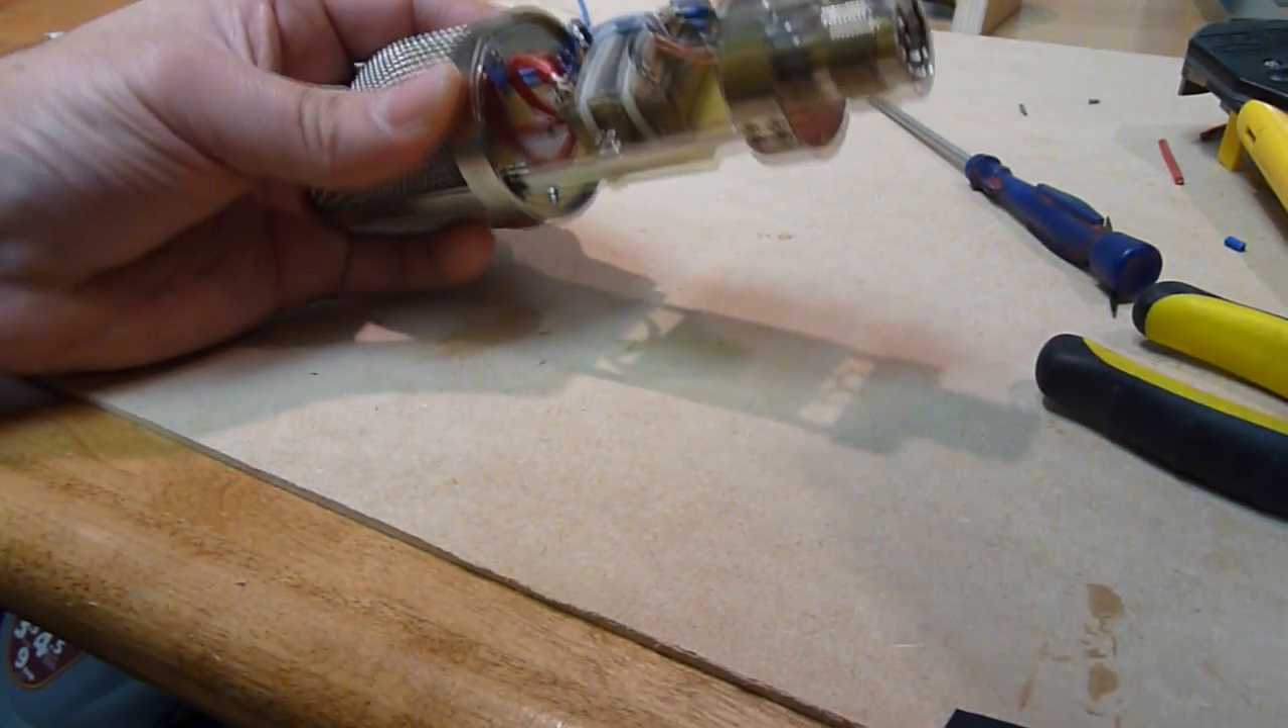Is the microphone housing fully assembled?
No.